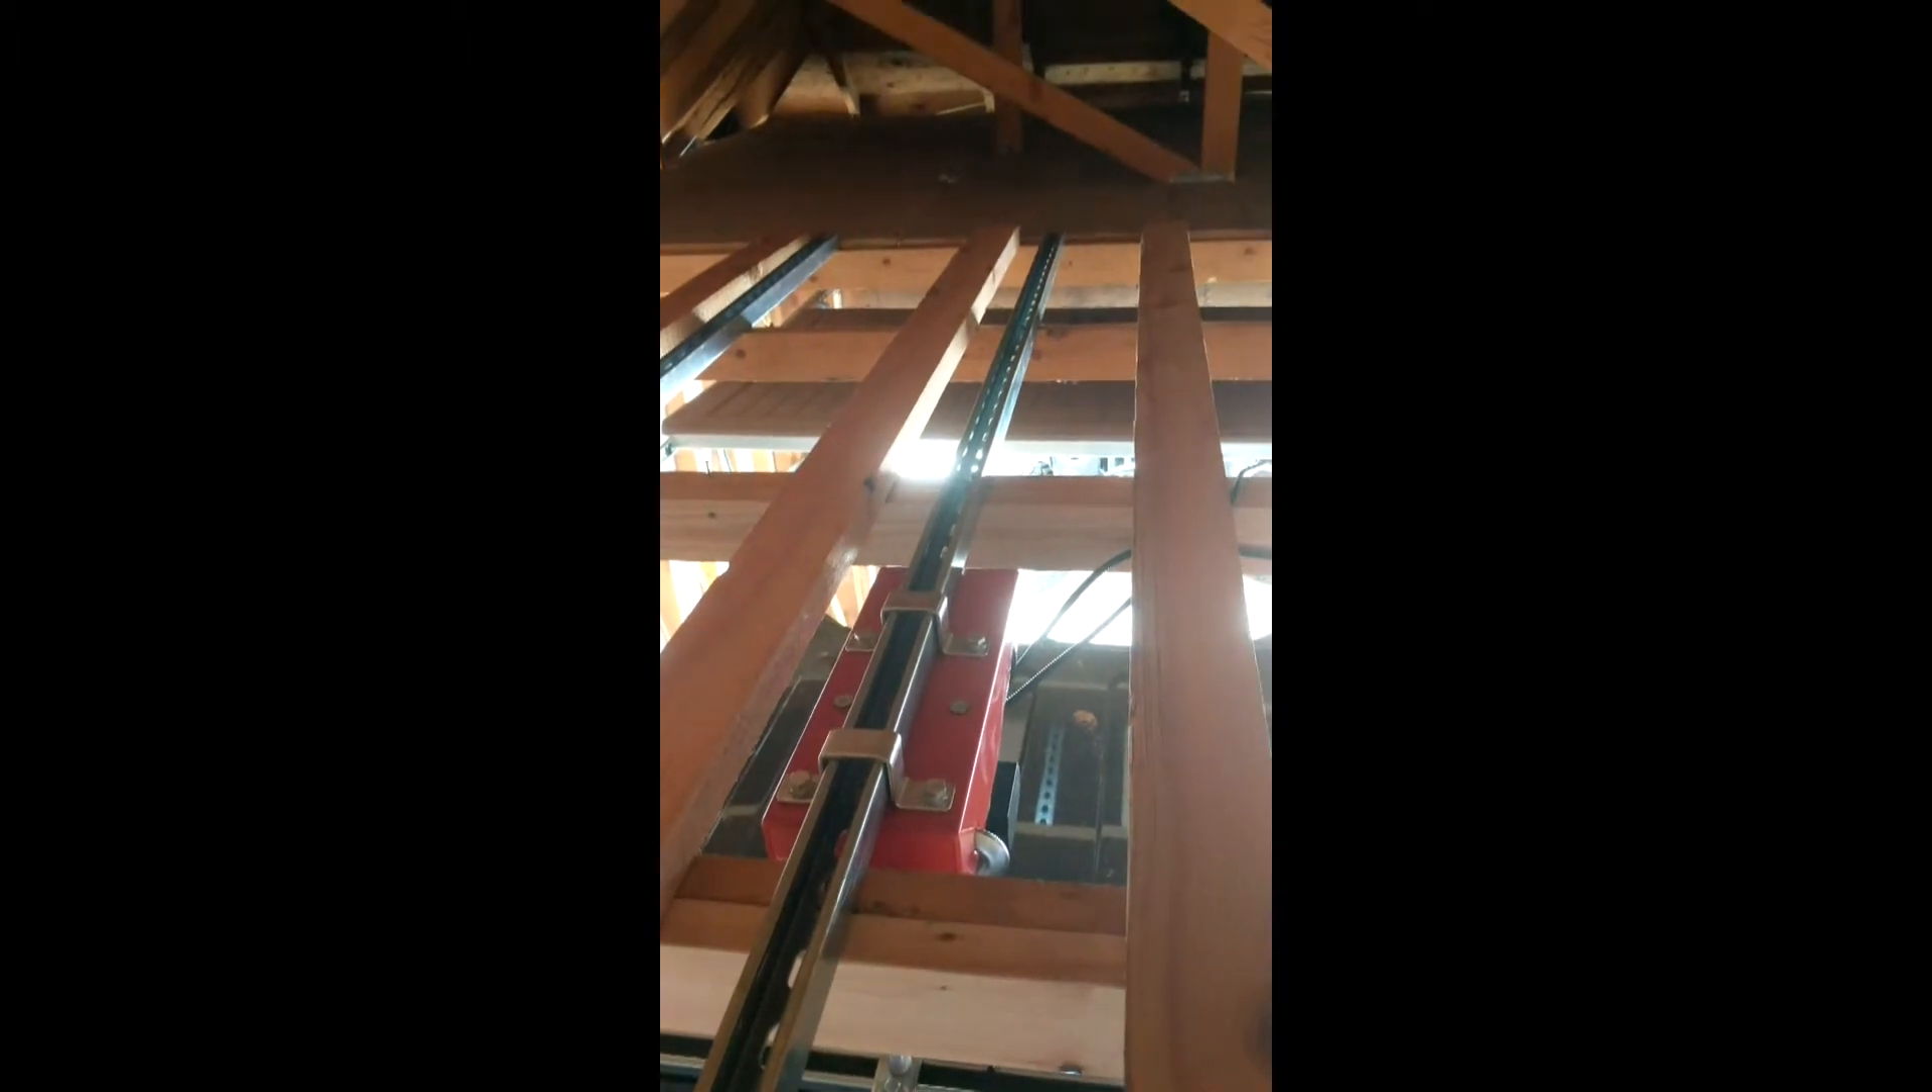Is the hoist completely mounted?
Yes.